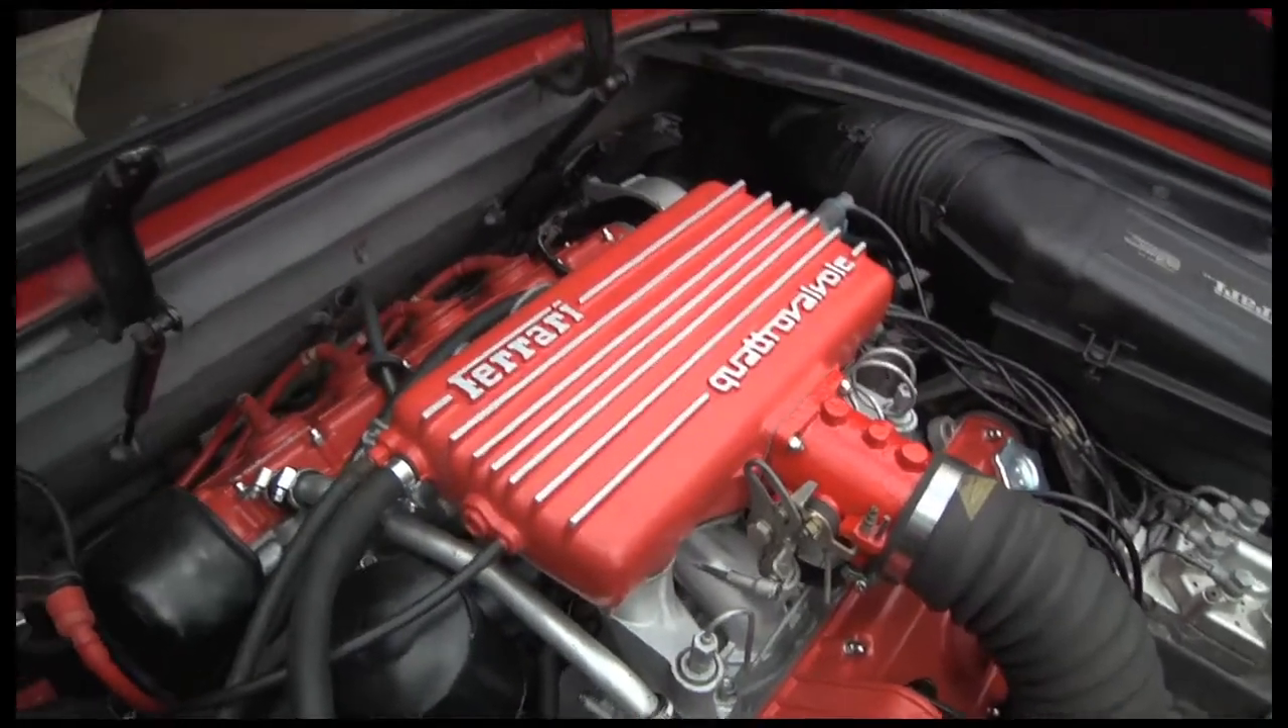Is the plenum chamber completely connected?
Yes.